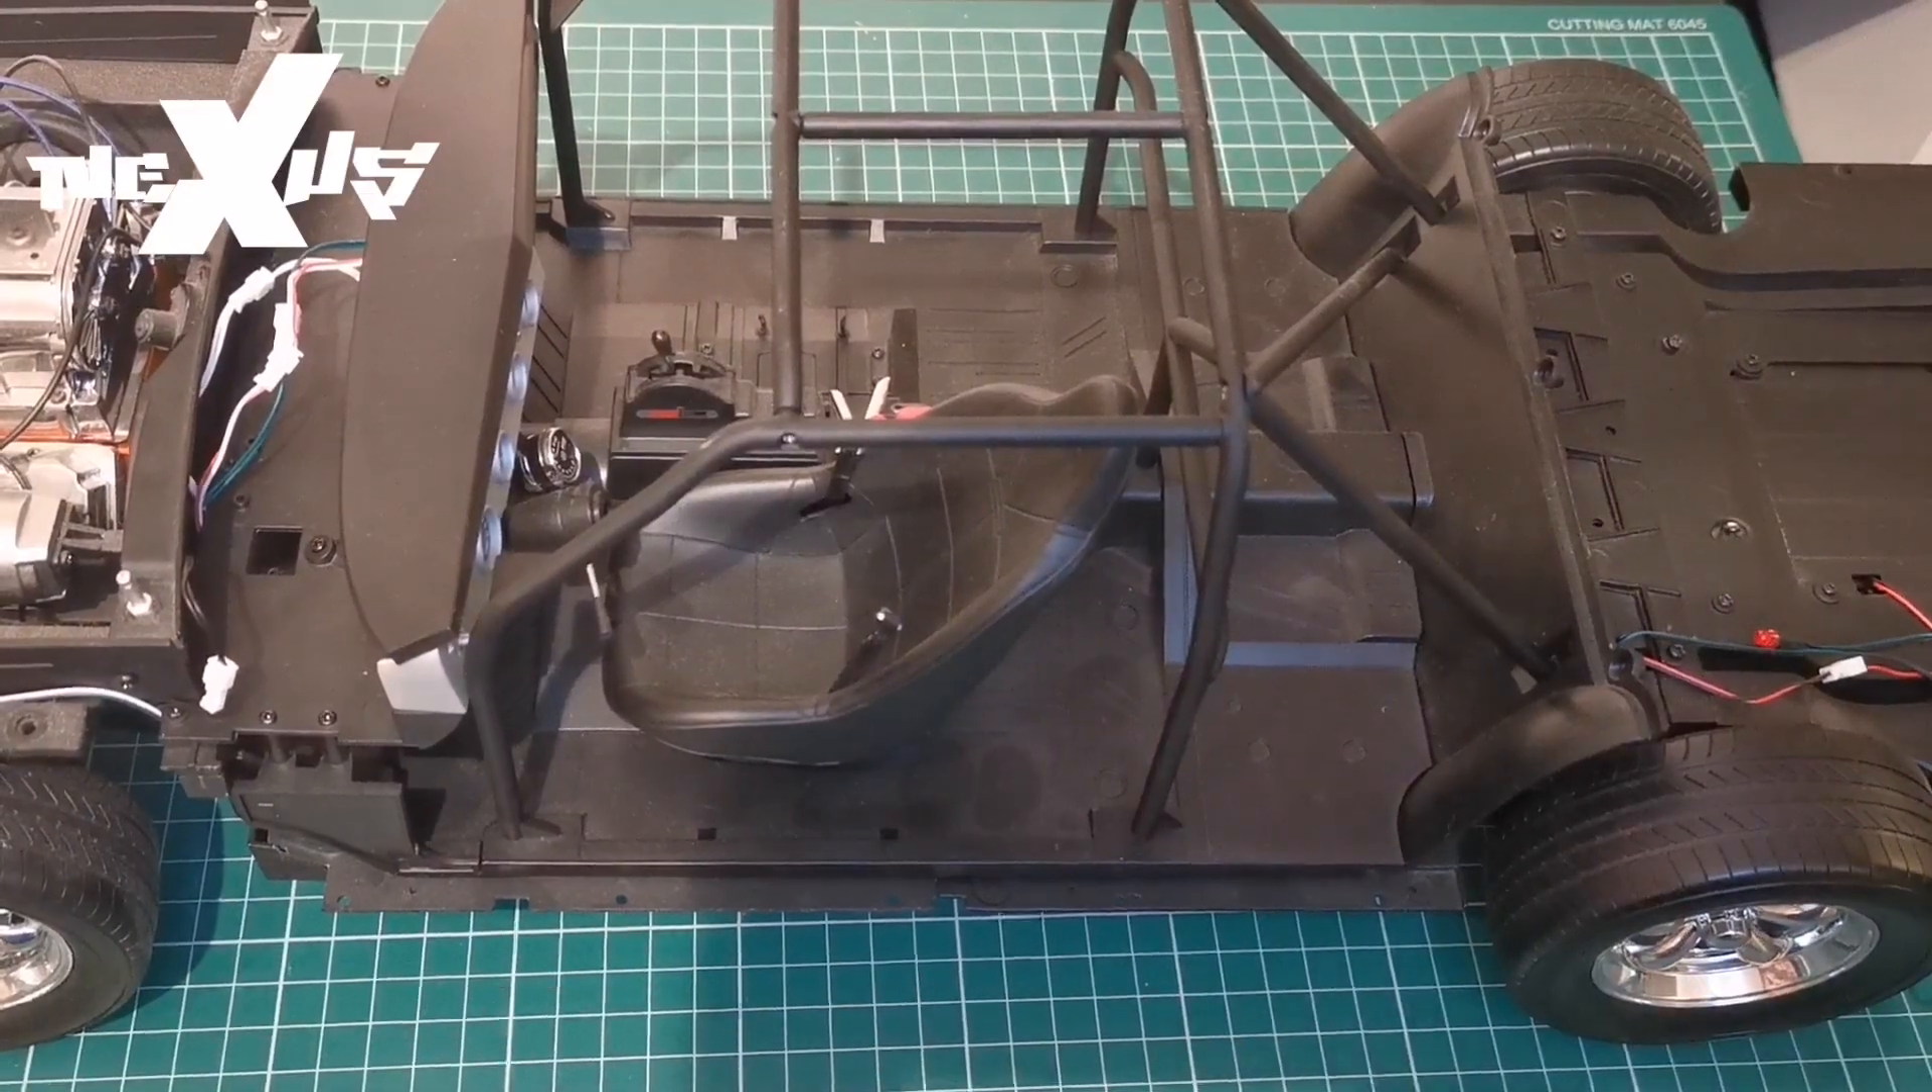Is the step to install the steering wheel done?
No.